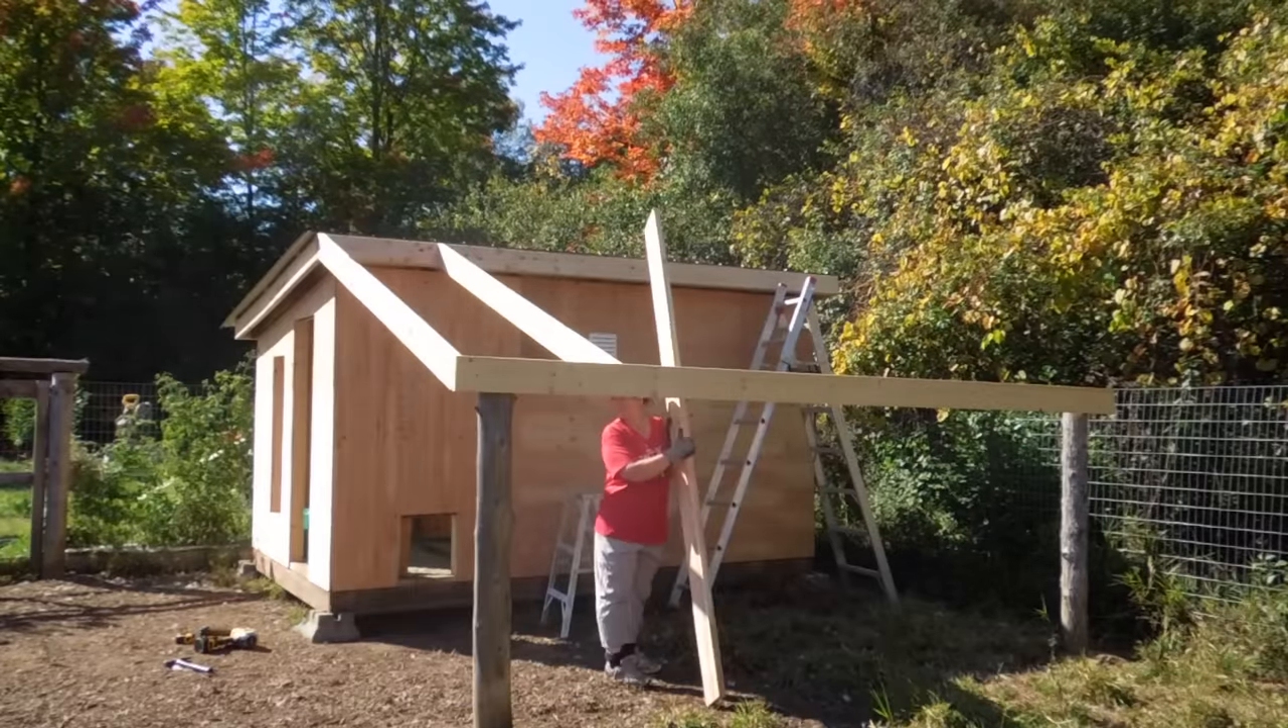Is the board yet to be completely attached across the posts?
No.